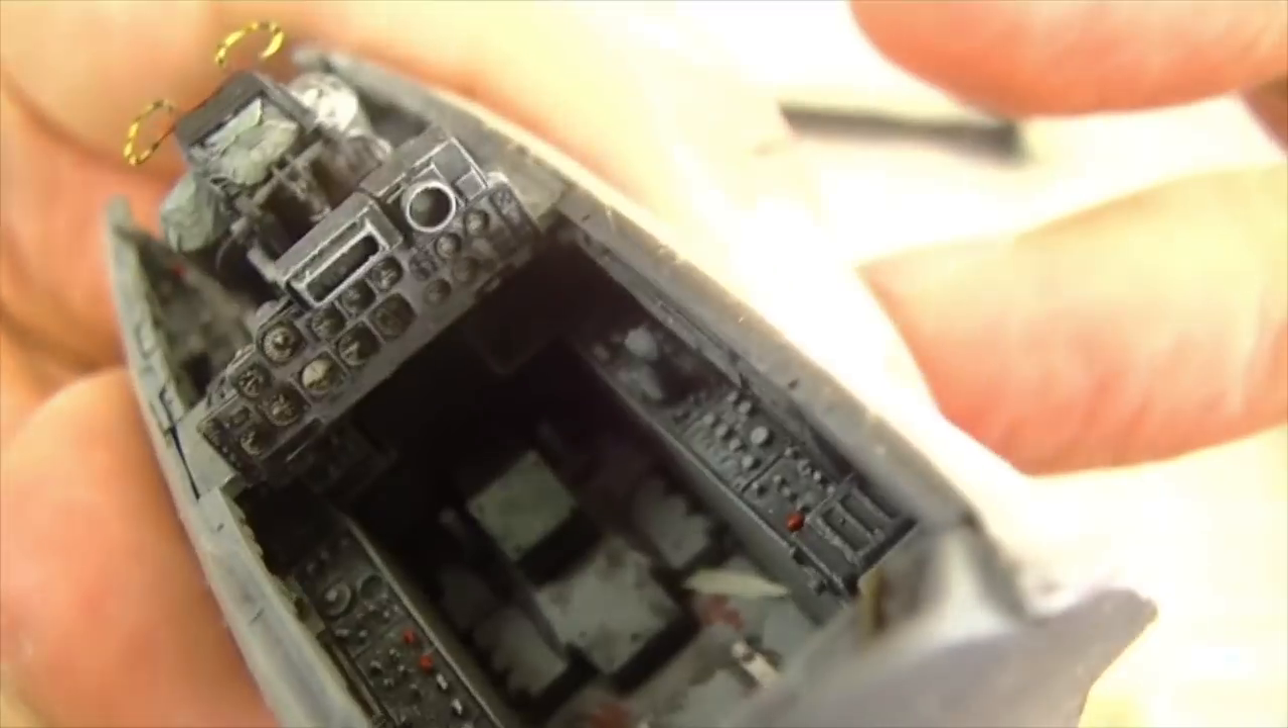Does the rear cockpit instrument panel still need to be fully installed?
No.